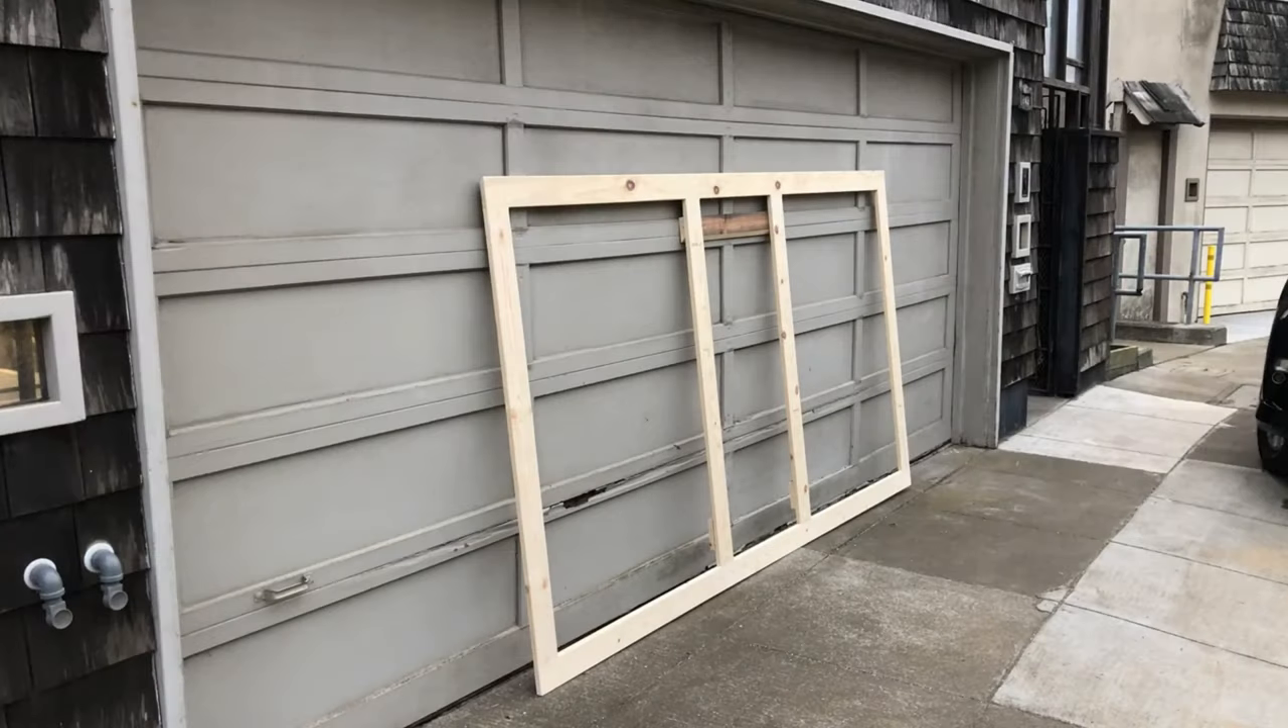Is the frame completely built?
Yes.